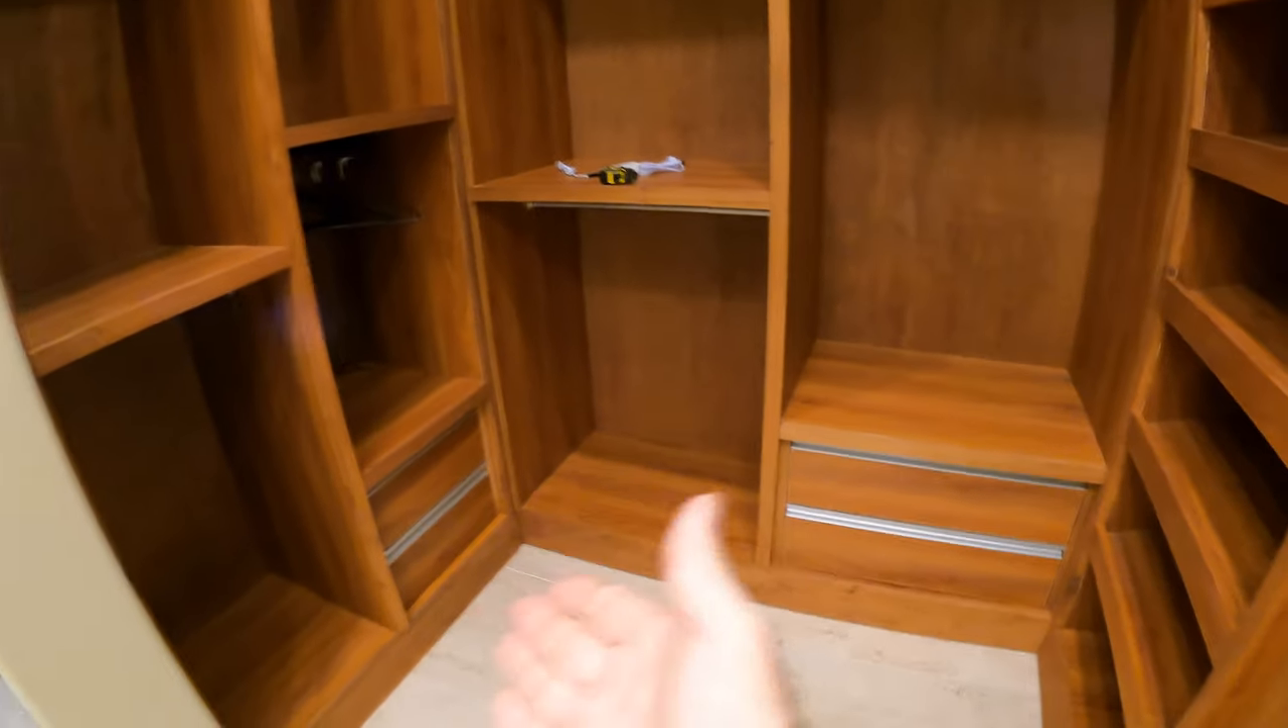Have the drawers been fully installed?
Yes.